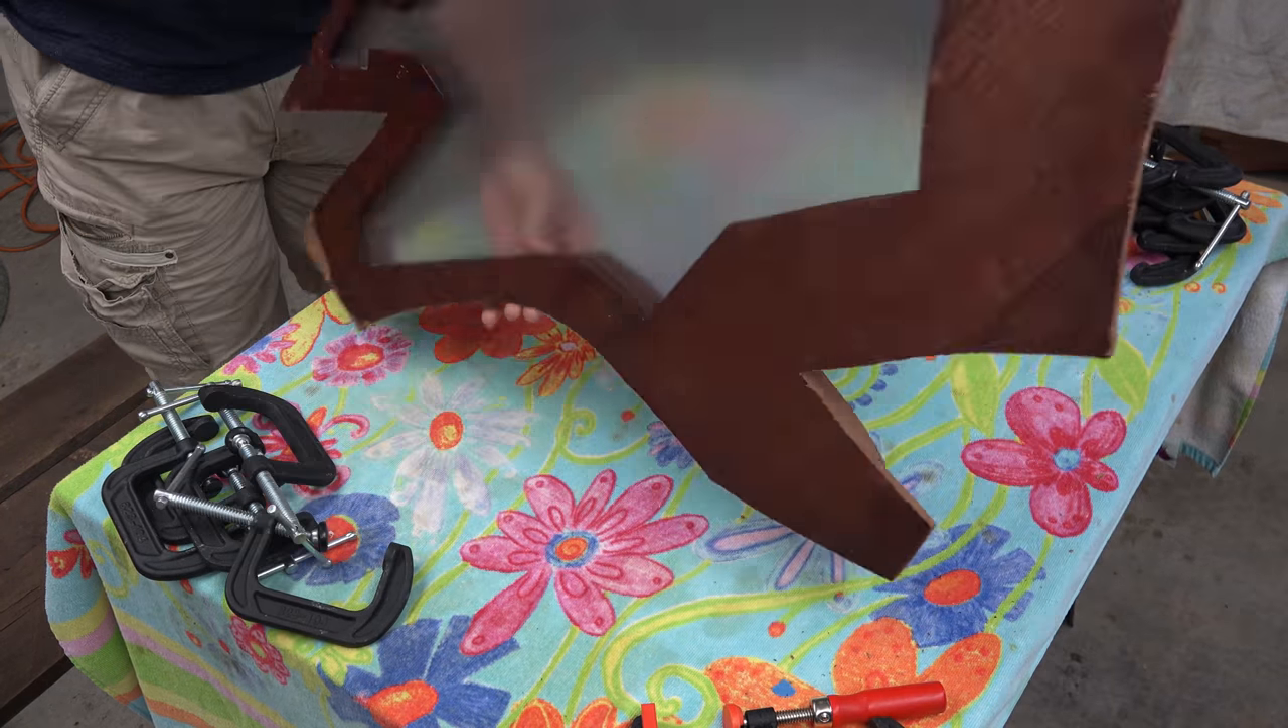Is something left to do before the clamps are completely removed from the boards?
No.